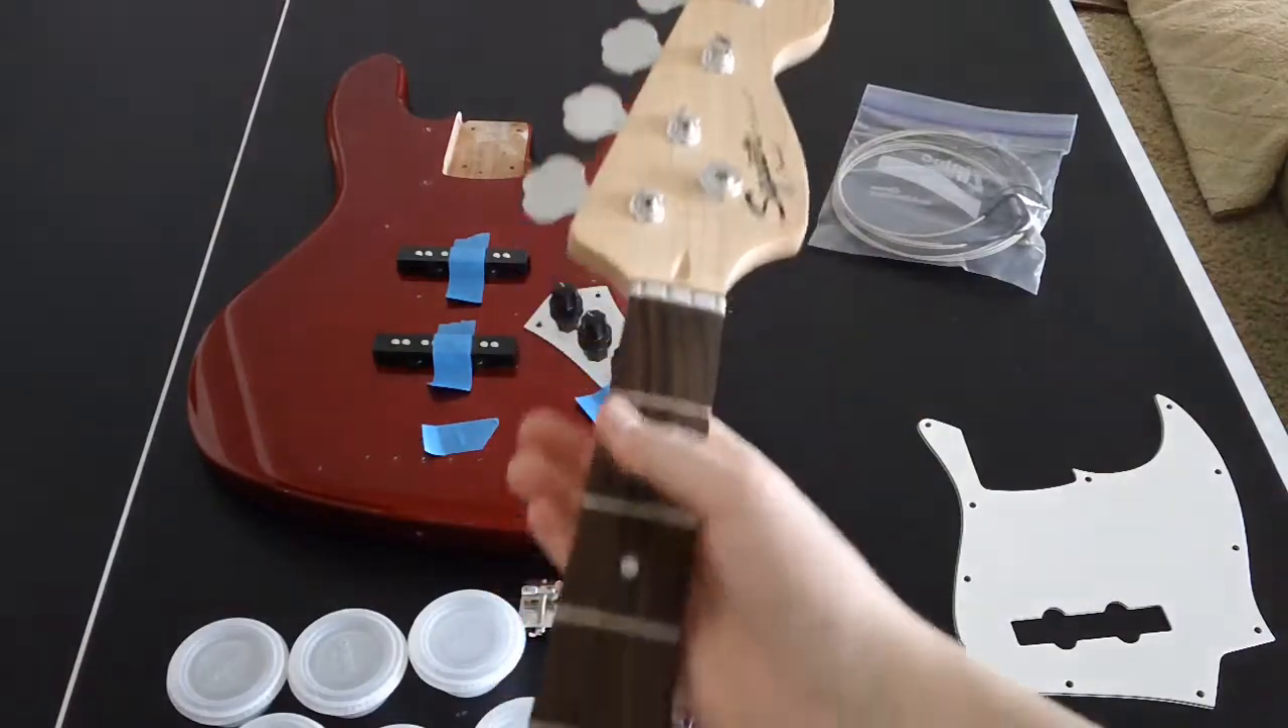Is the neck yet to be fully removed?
No.